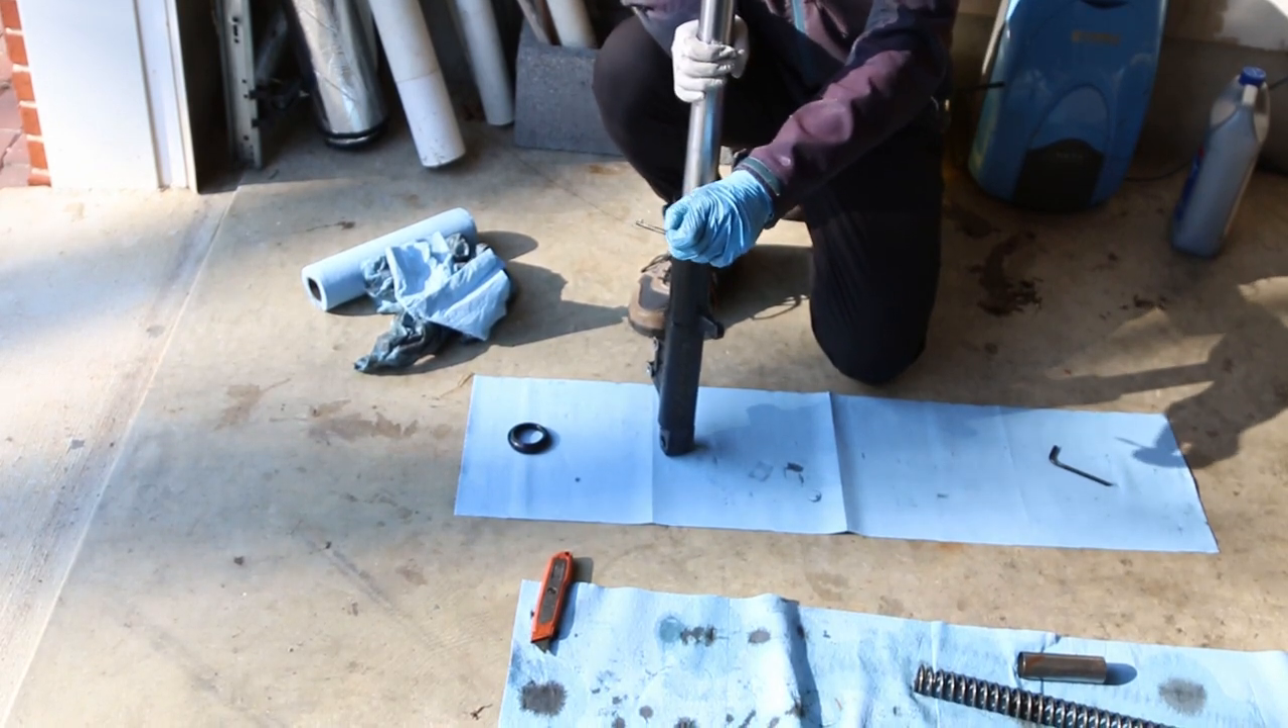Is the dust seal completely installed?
No.